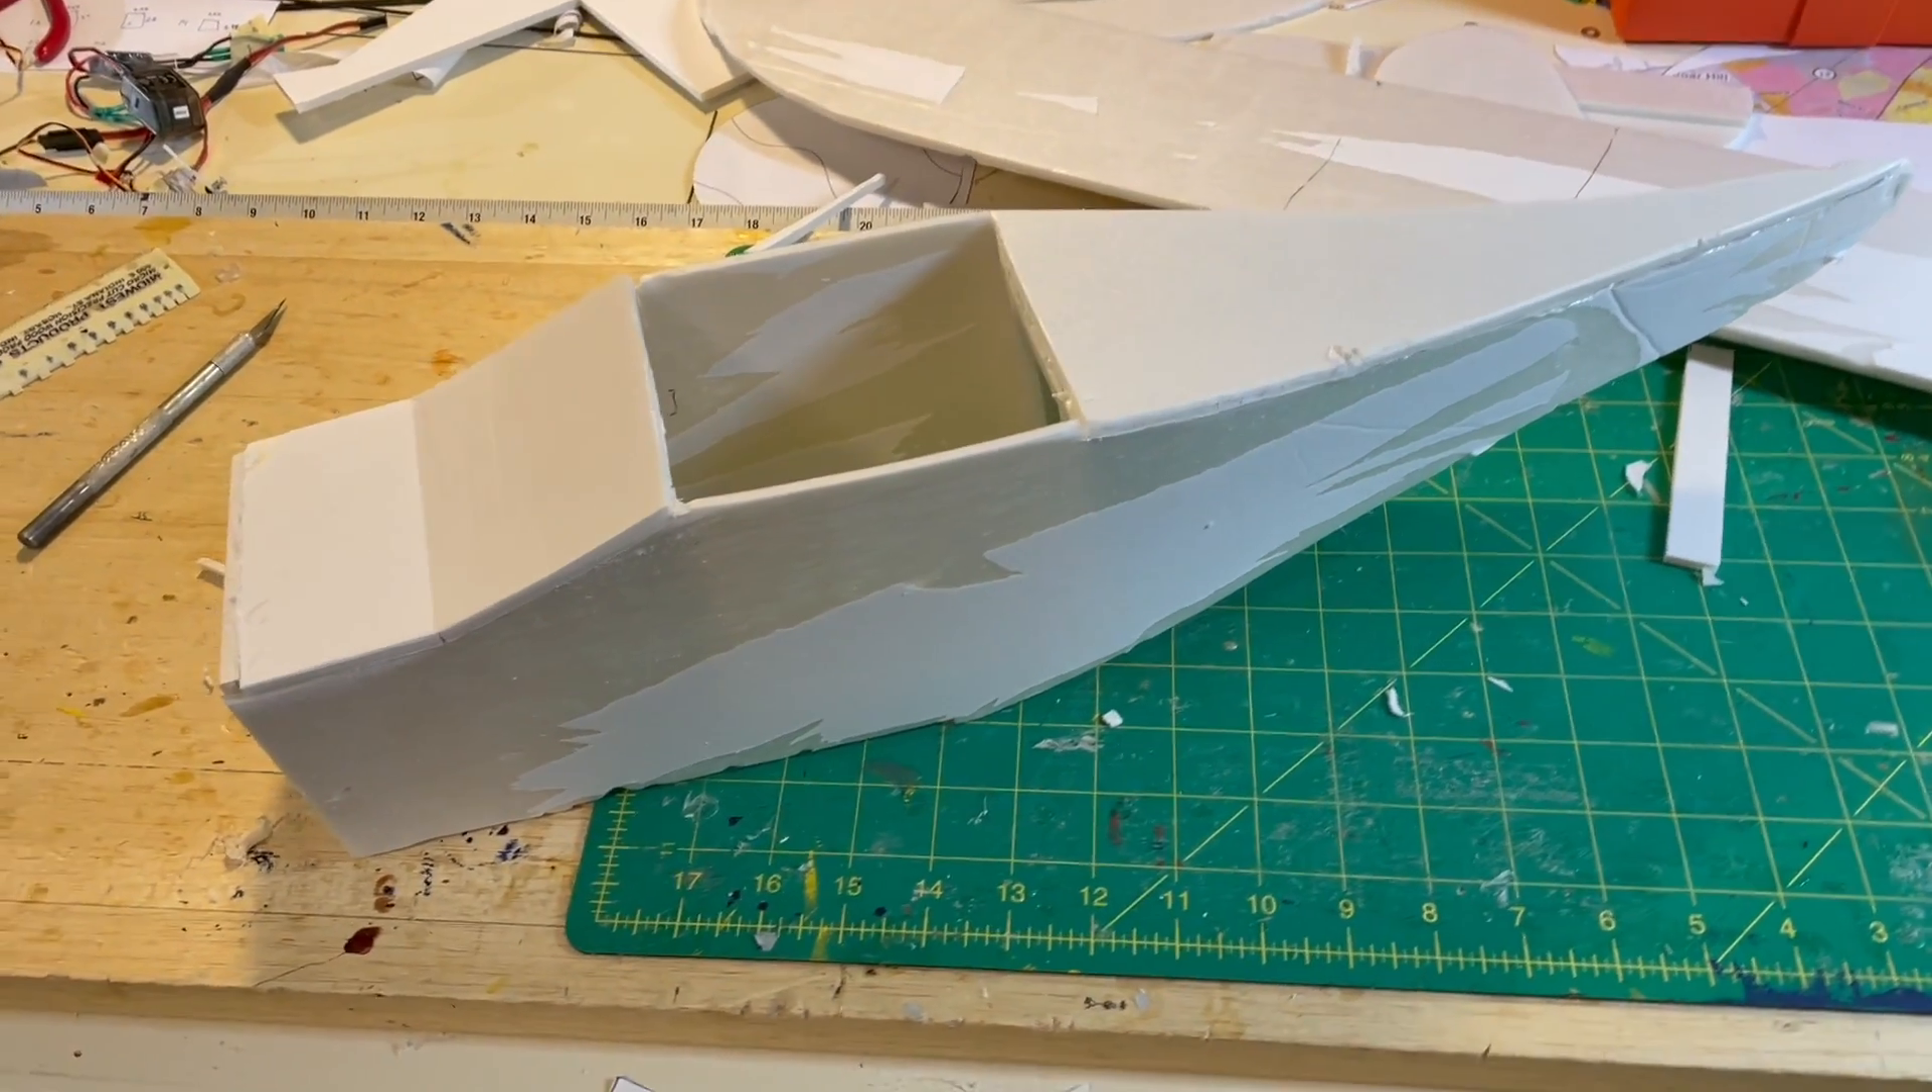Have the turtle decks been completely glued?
Yes.